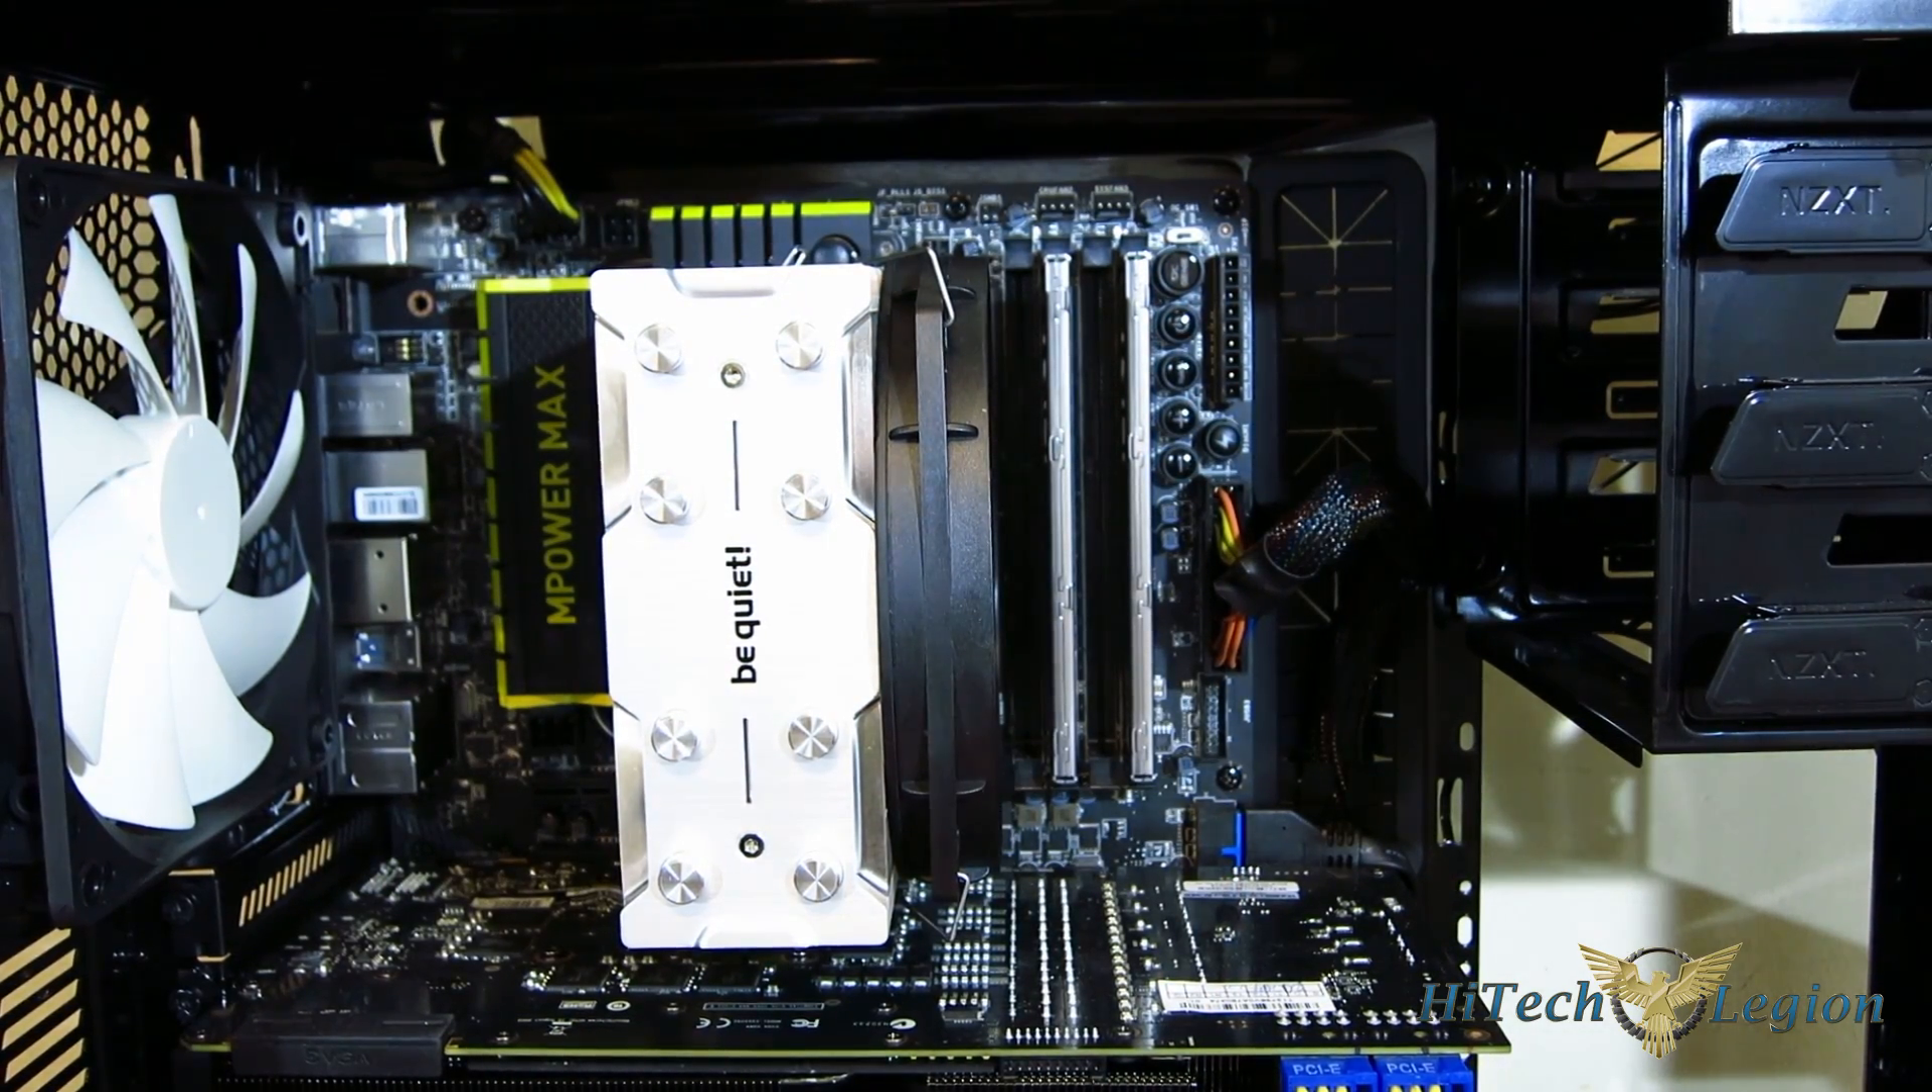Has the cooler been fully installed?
Yes.